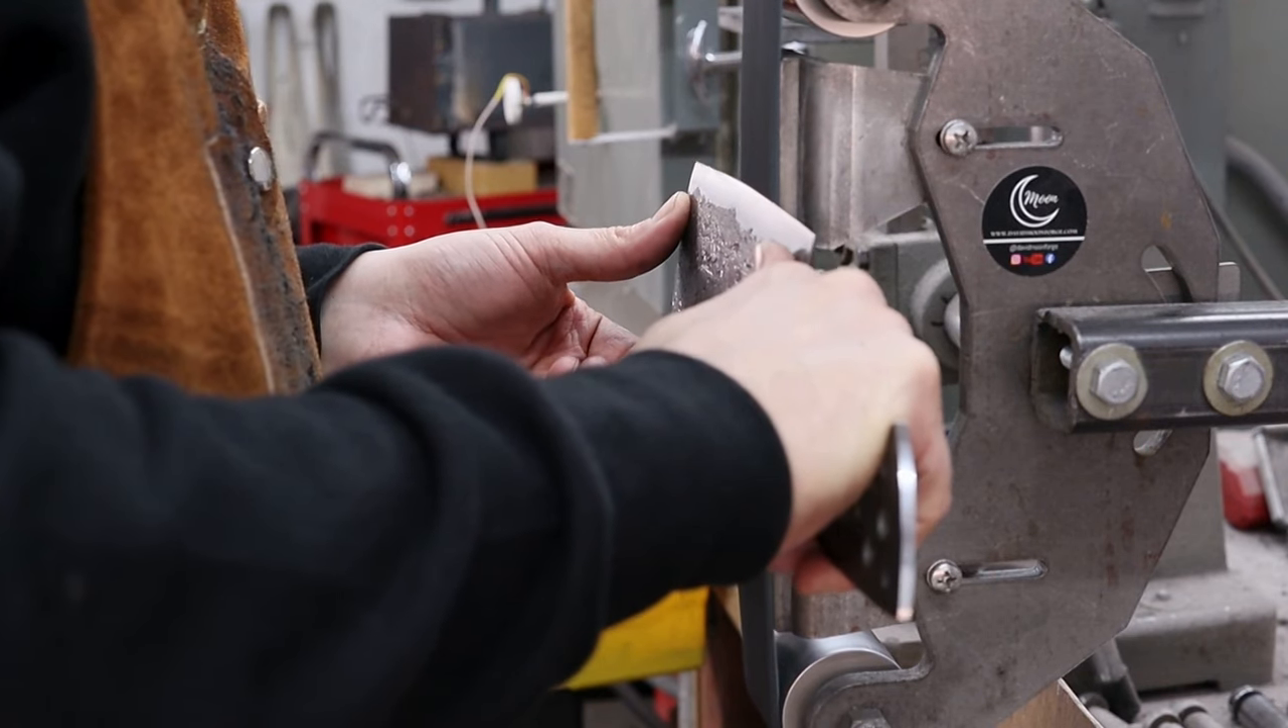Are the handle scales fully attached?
No.